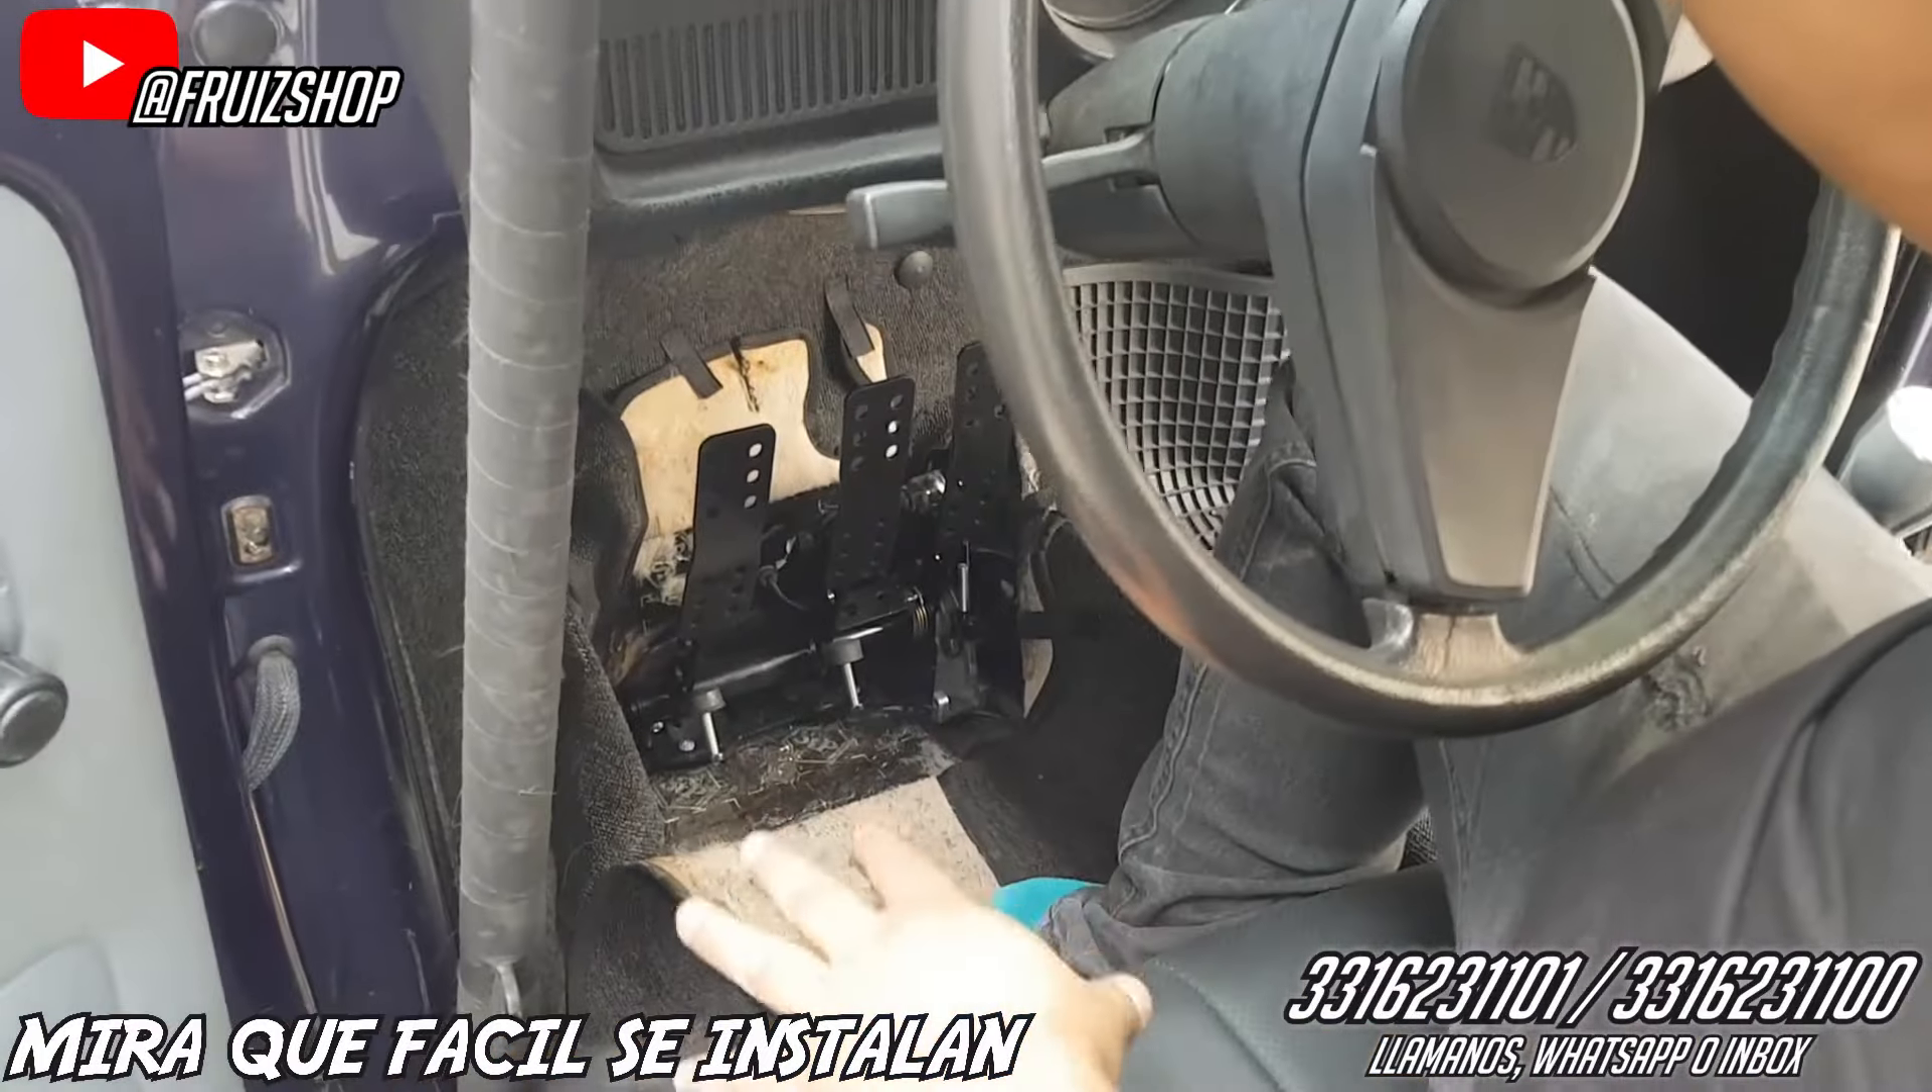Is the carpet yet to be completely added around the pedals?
Yes.